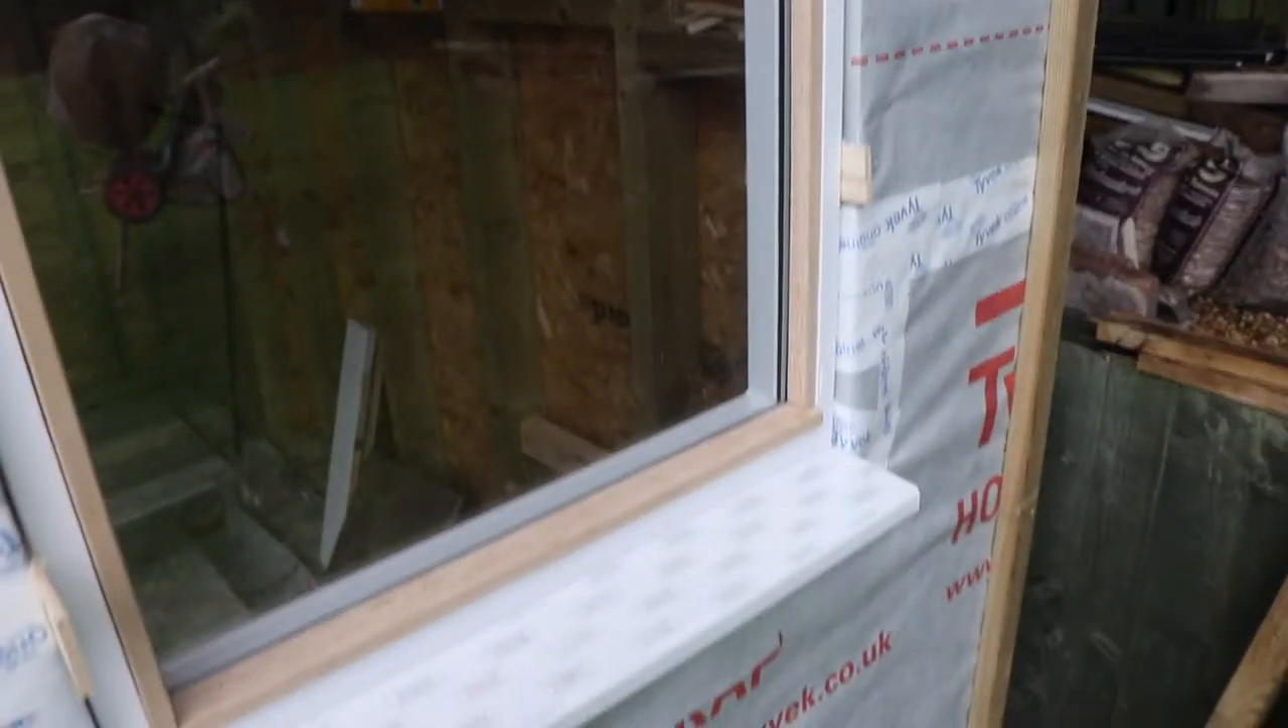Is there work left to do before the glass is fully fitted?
No.